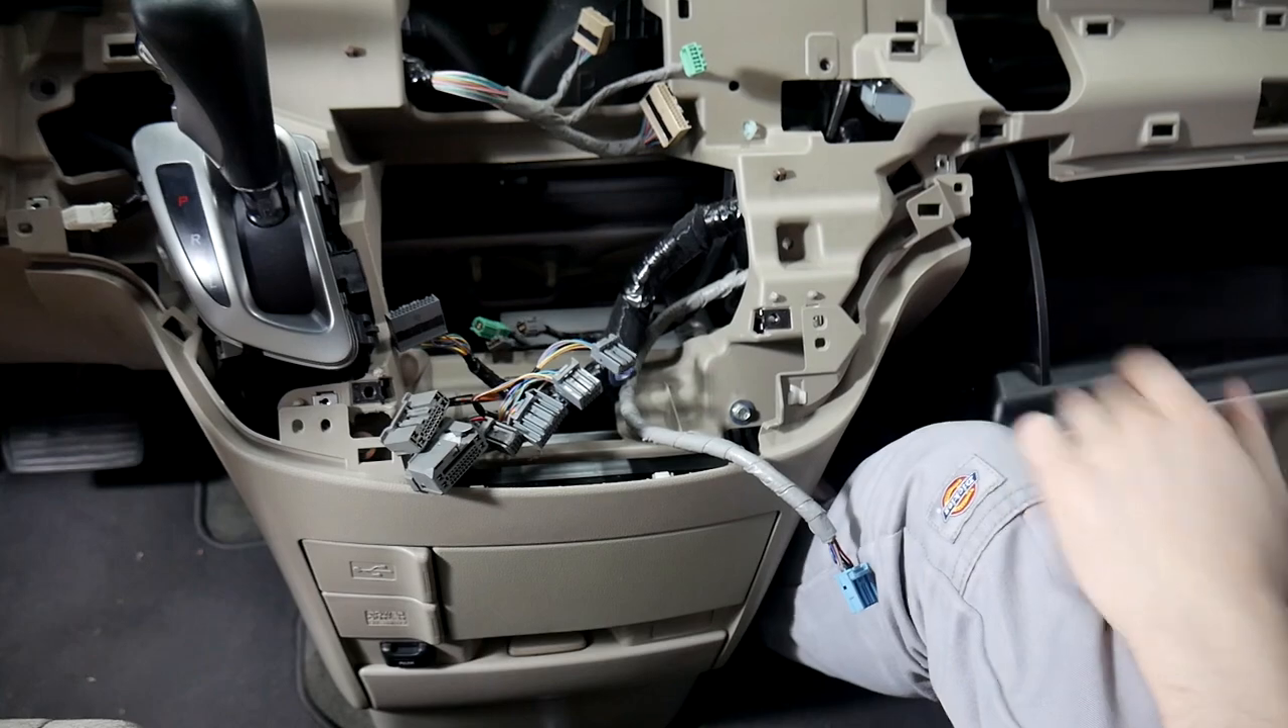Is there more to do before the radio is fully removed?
No.